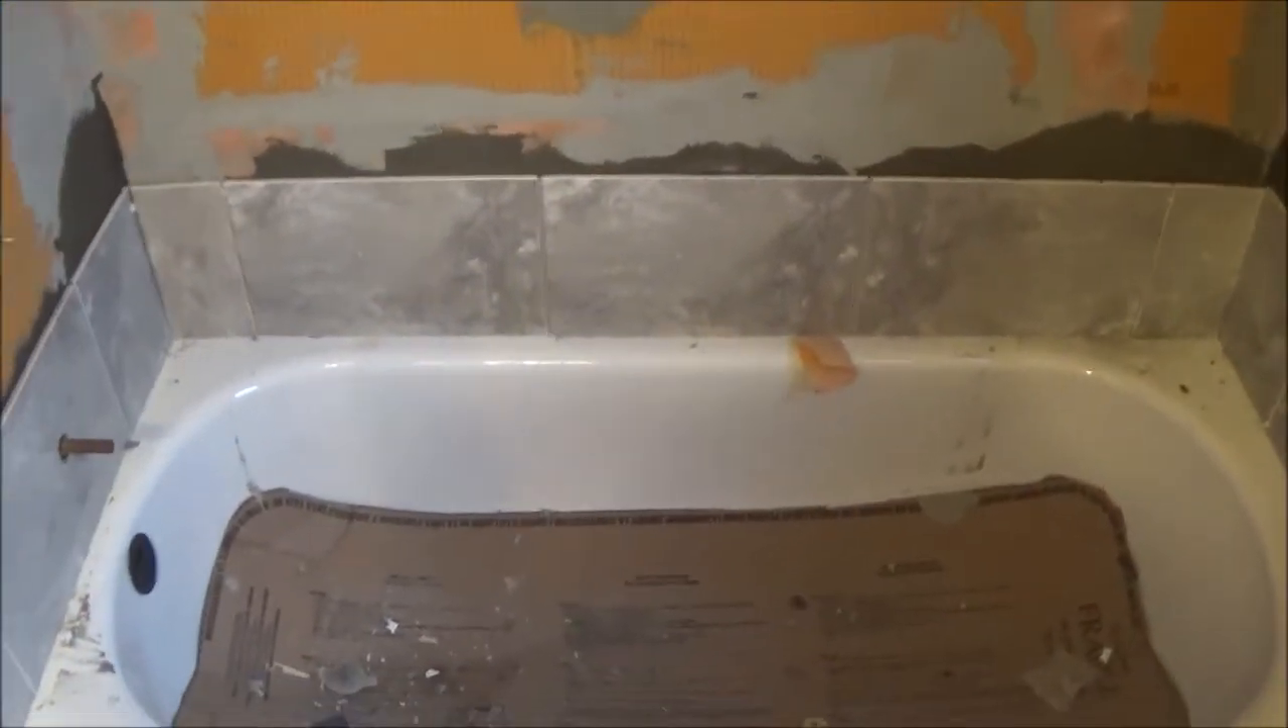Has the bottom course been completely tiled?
Yes.